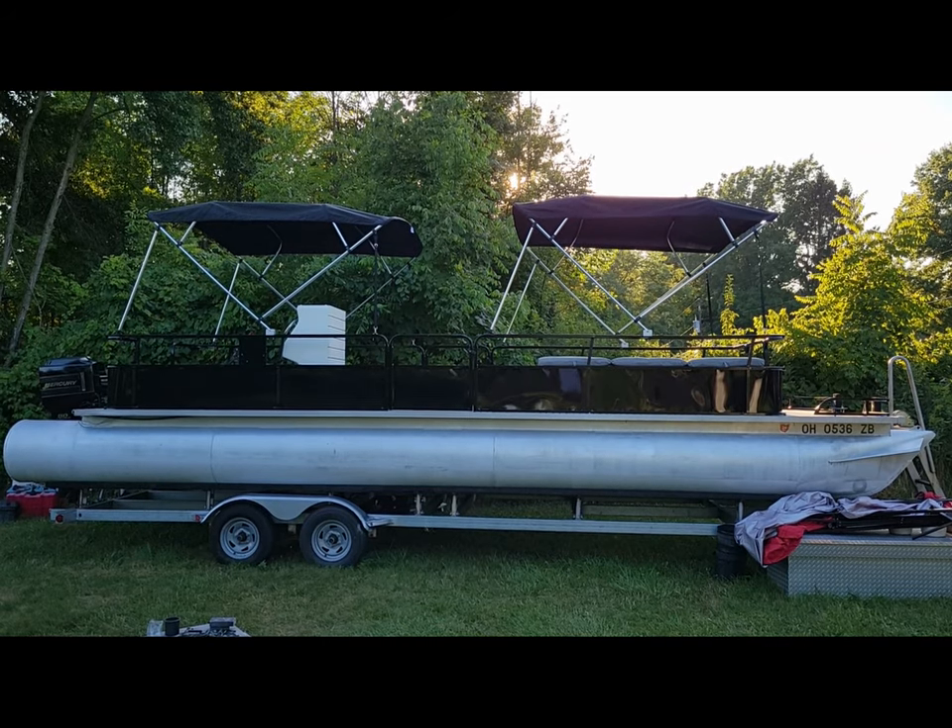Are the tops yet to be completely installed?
No.